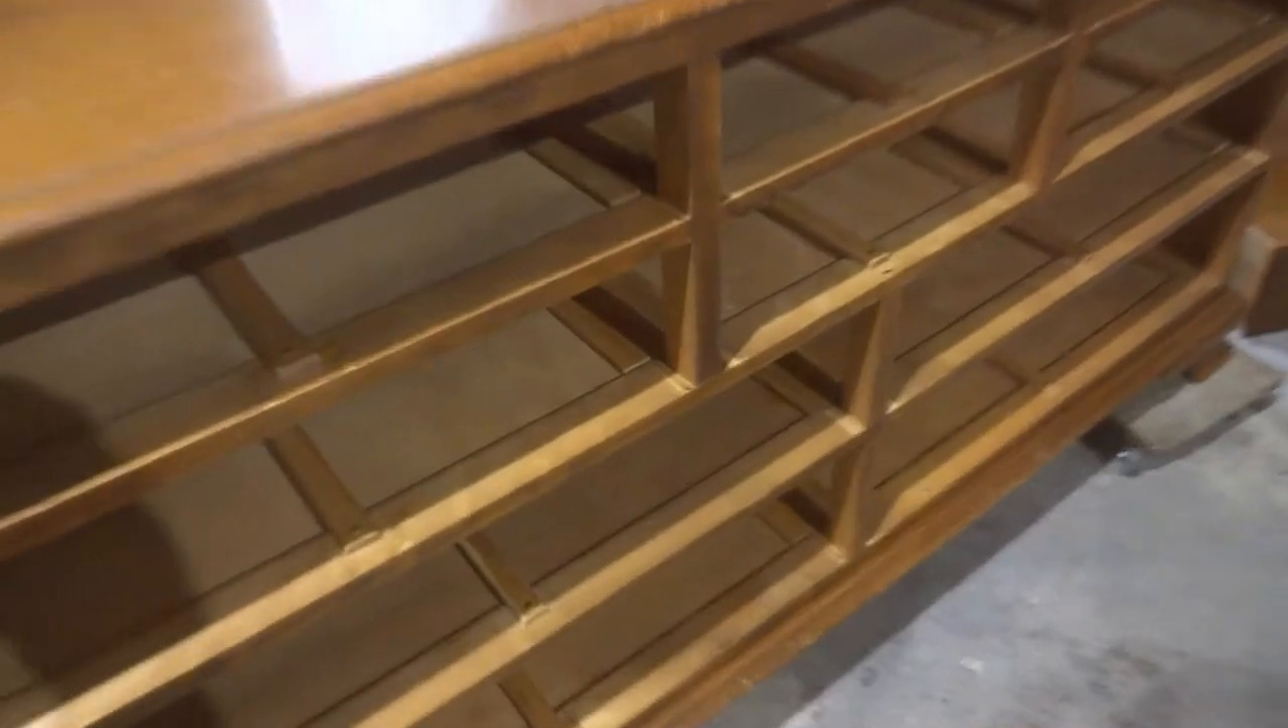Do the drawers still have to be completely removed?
No.